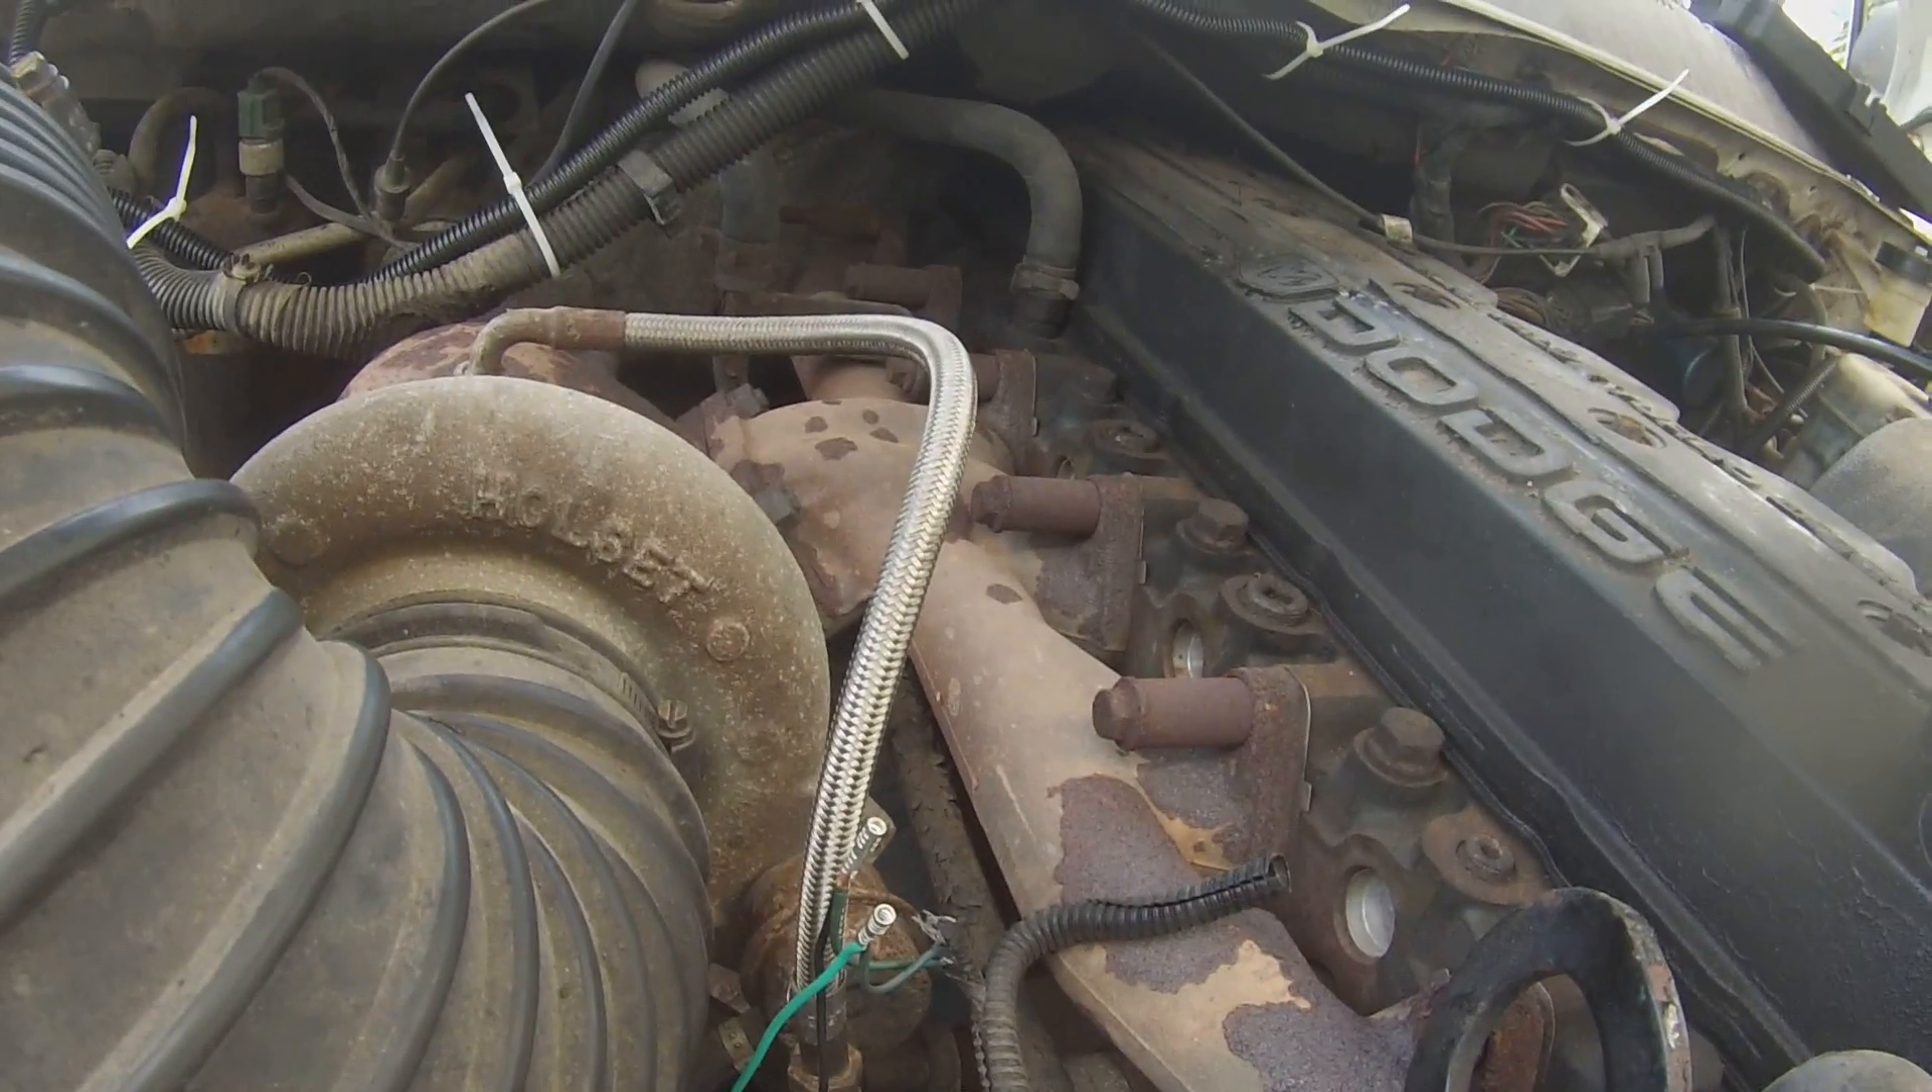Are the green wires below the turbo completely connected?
No.